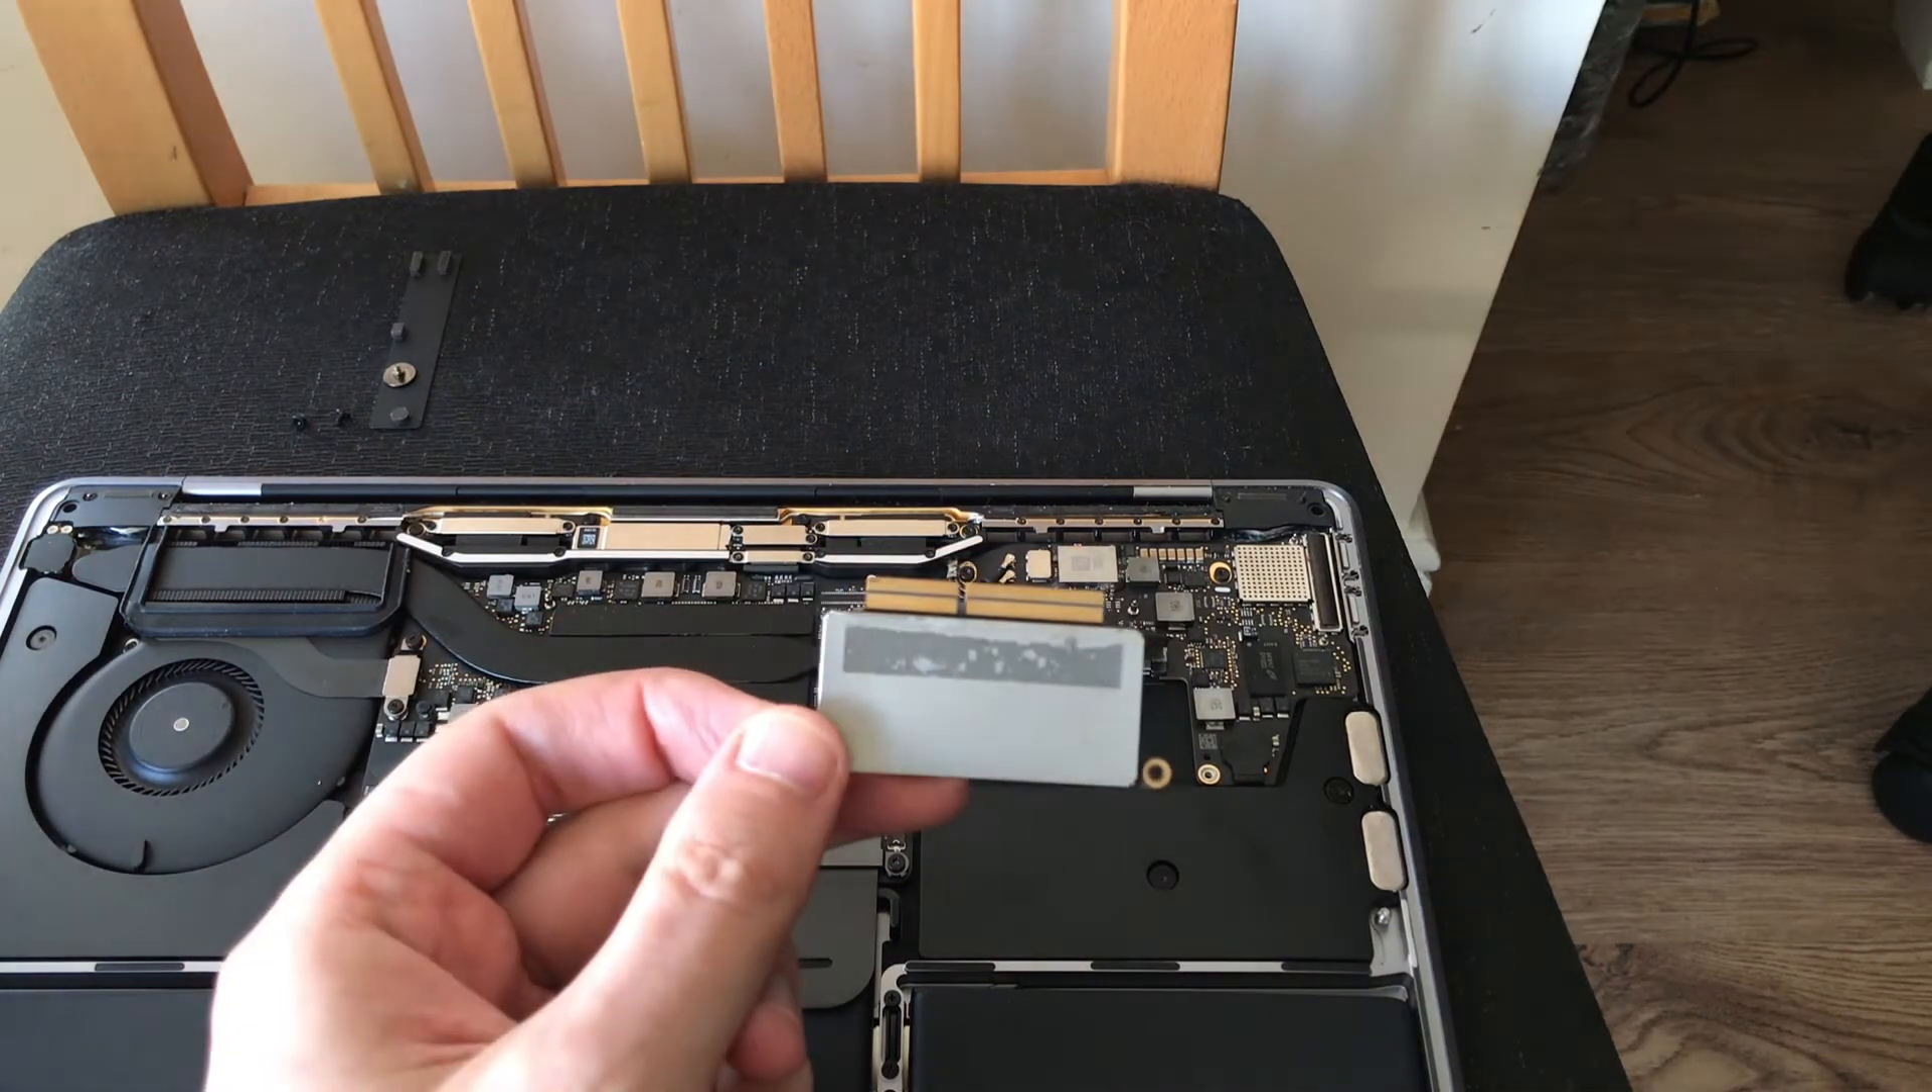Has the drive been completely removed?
Yes.